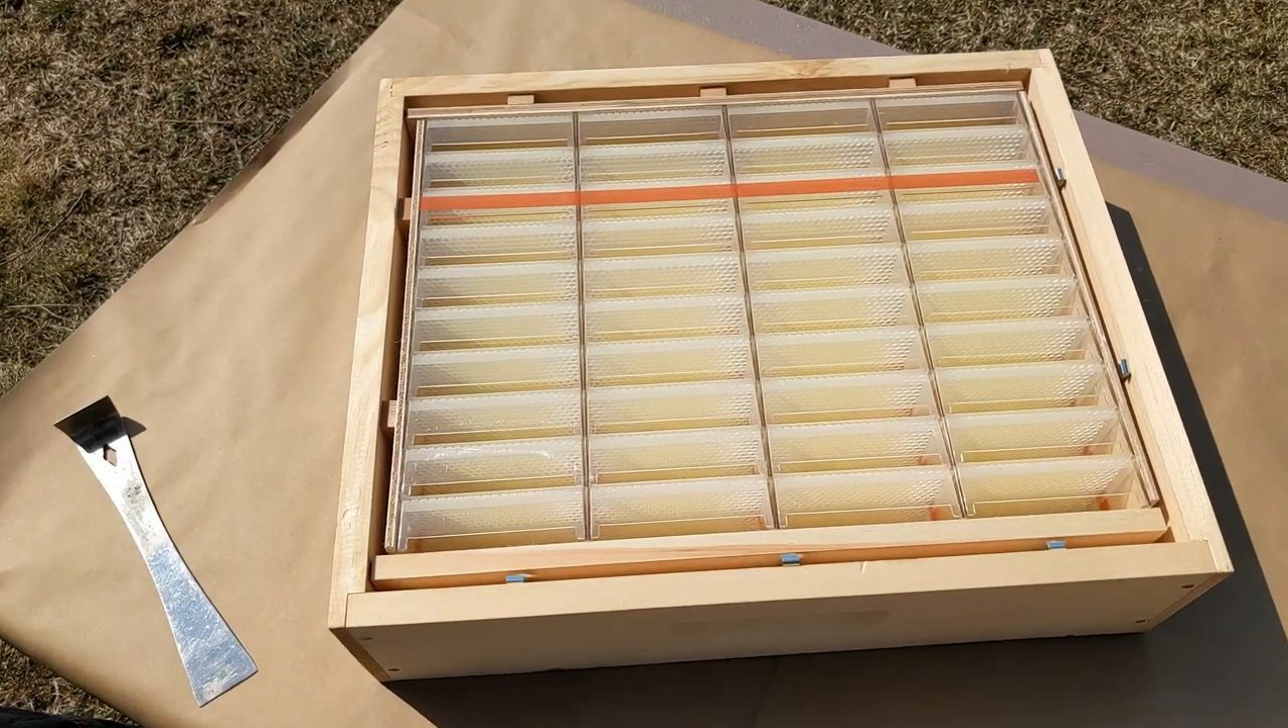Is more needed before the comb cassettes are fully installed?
No.